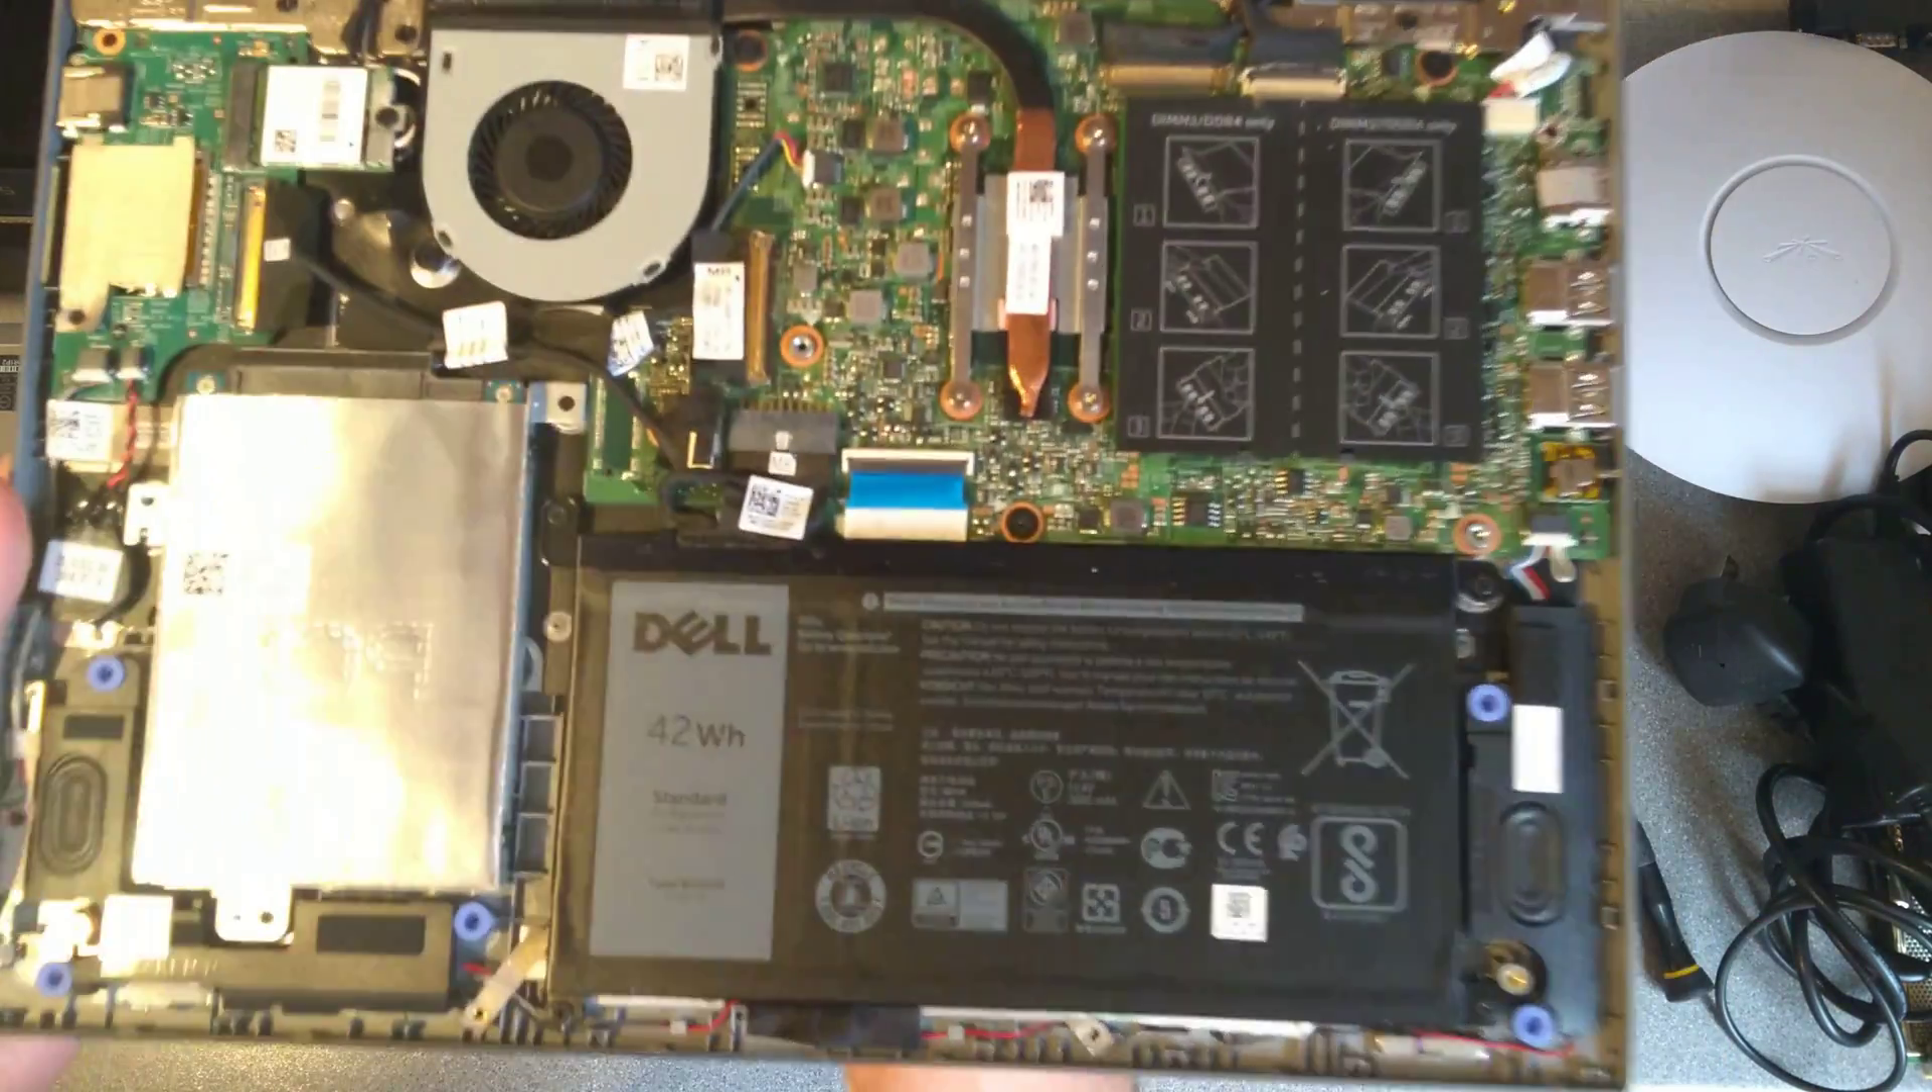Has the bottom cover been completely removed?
Yes.